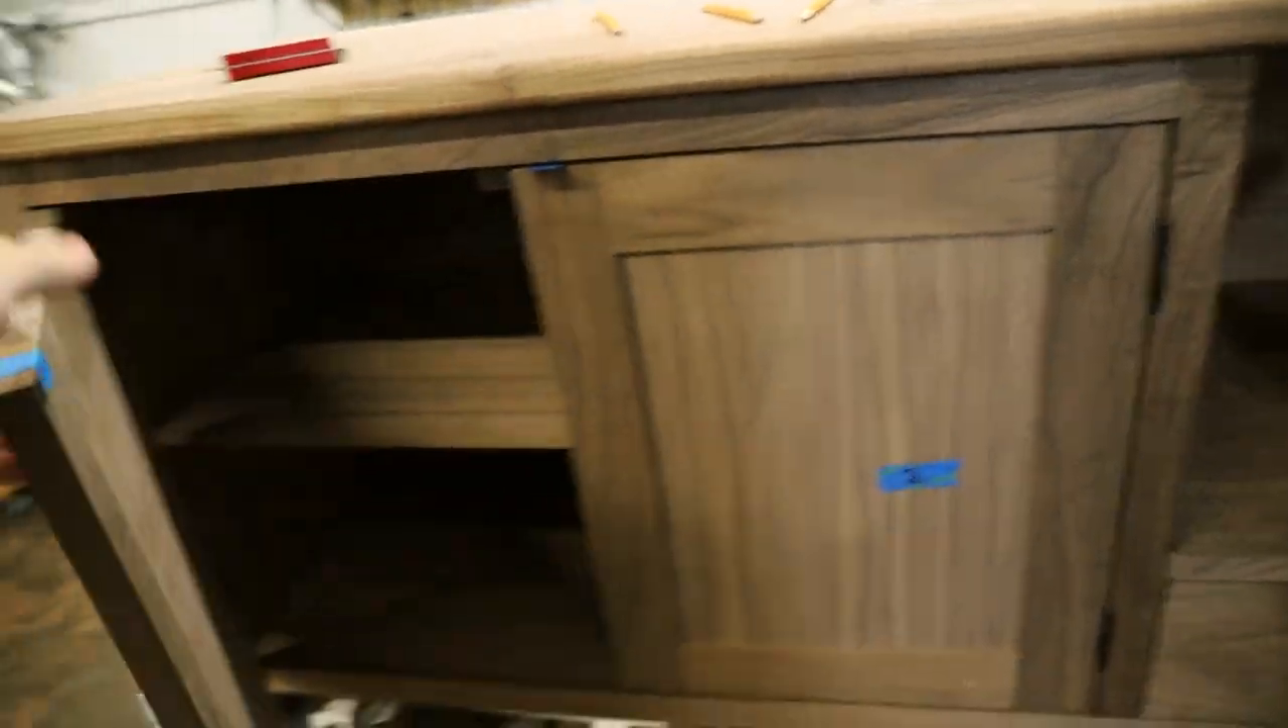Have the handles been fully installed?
No.